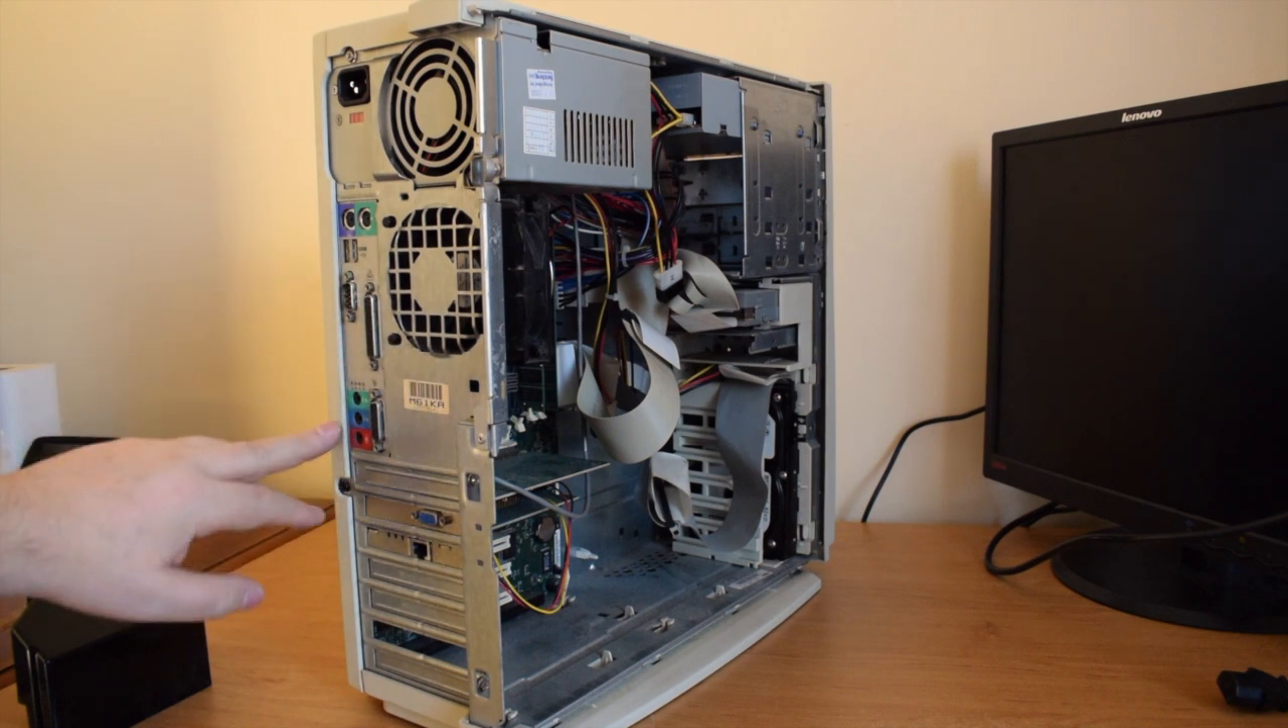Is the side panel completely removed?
Yes.